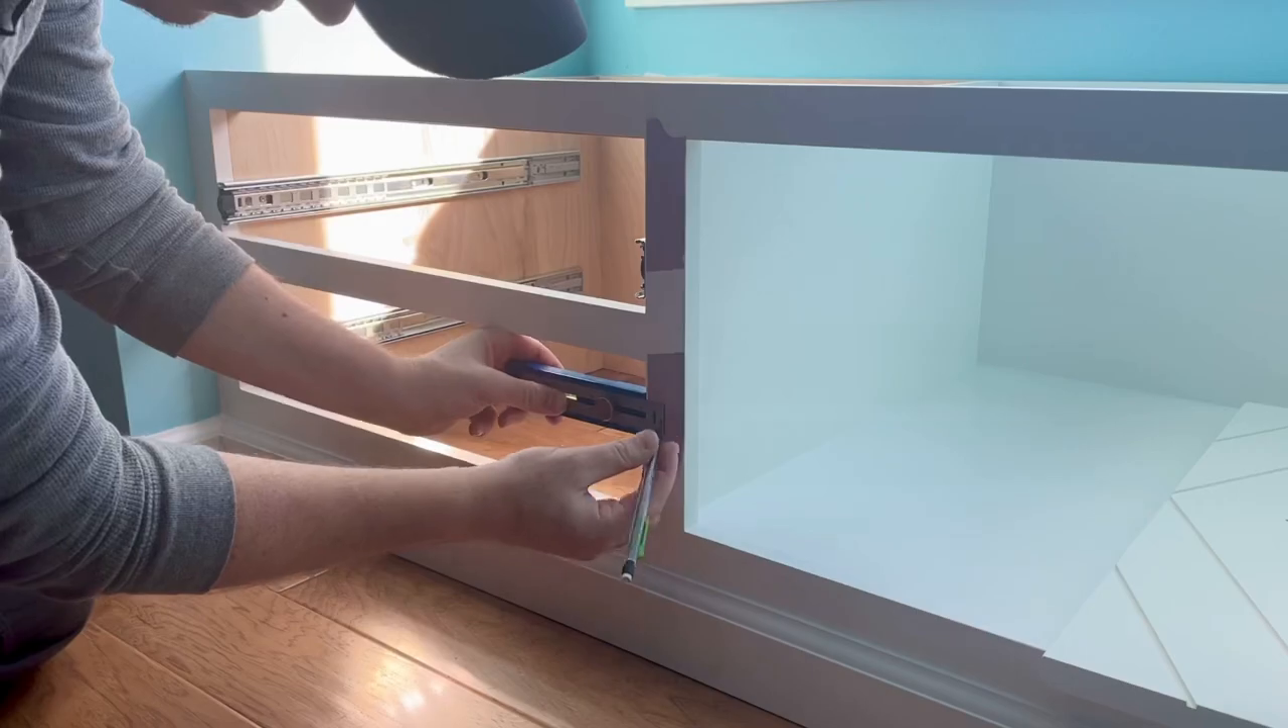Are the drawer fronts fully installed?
No.